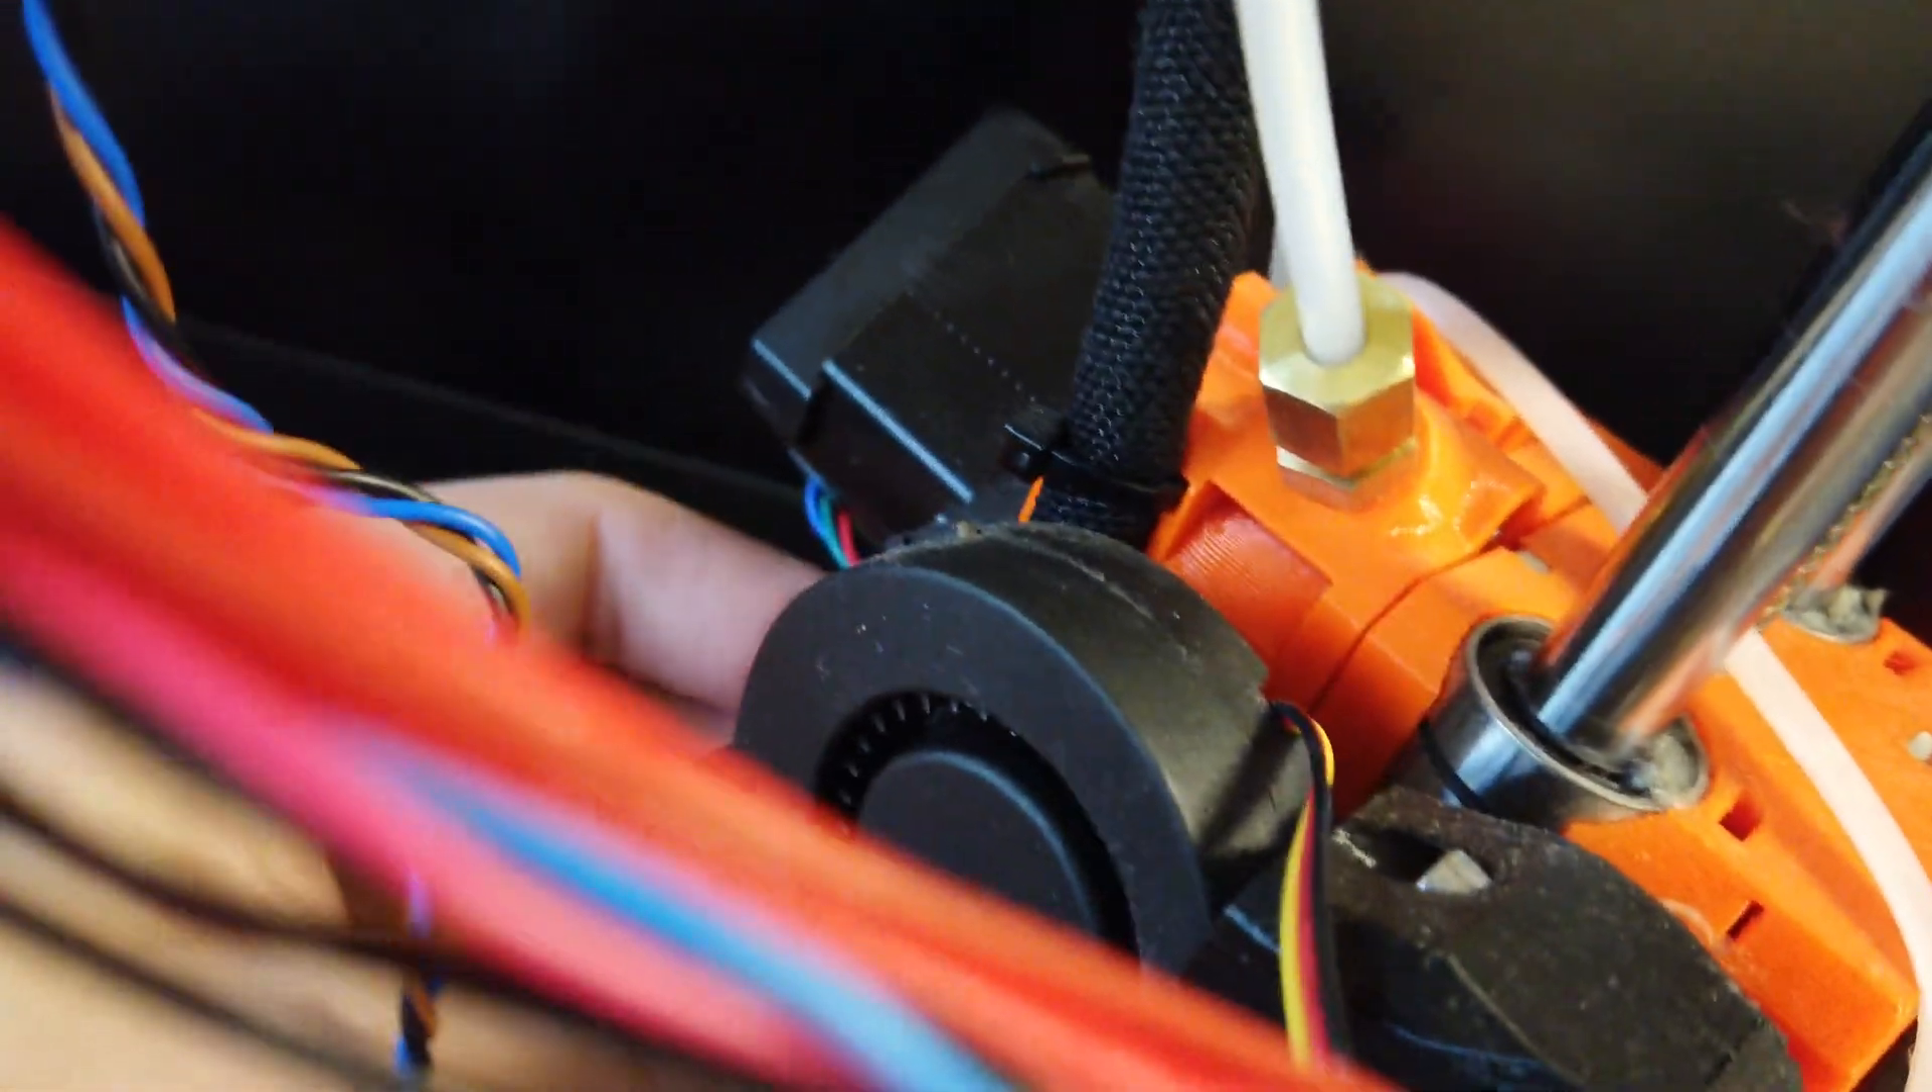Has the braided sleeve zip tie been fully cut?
No.